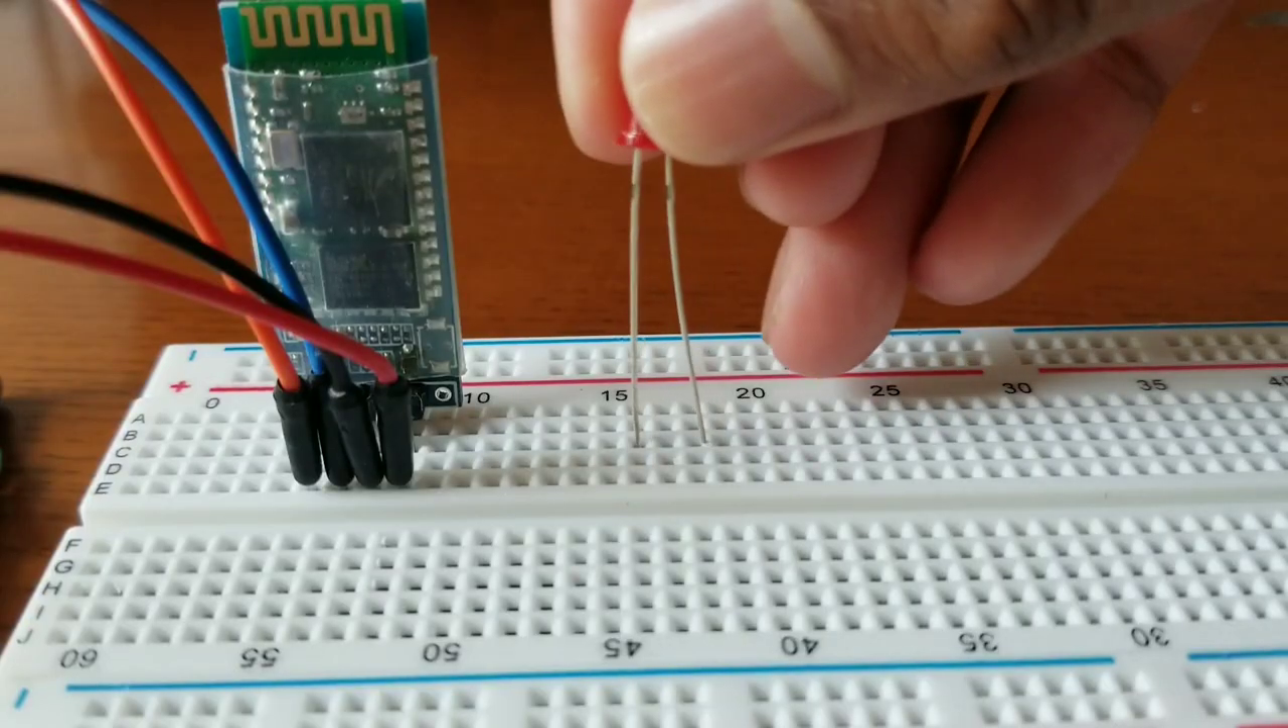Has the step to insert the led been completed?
No.